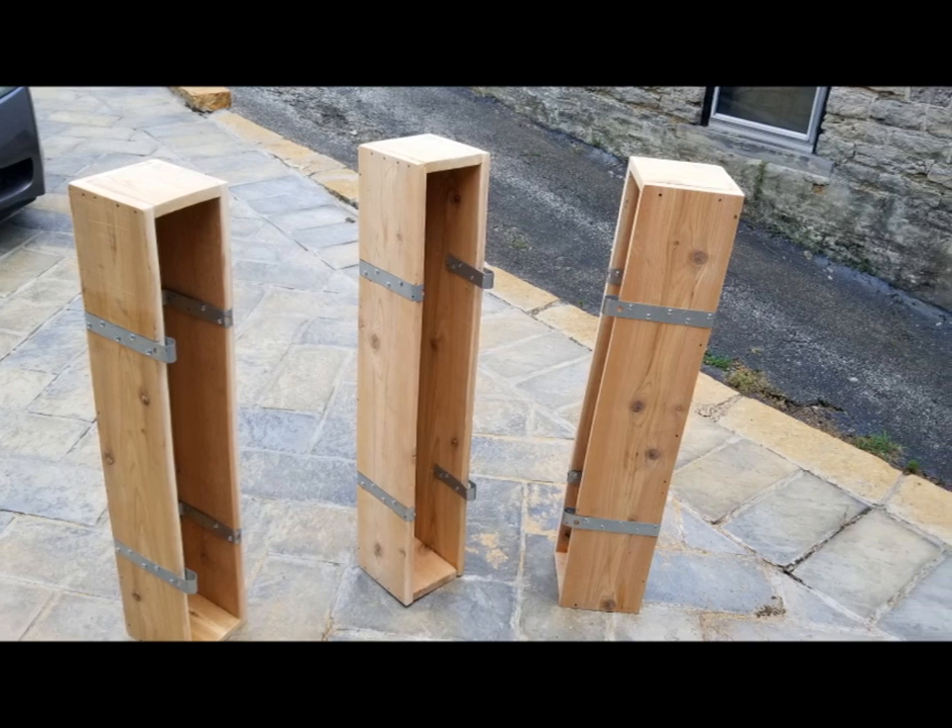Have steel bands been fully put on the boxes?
Yes.